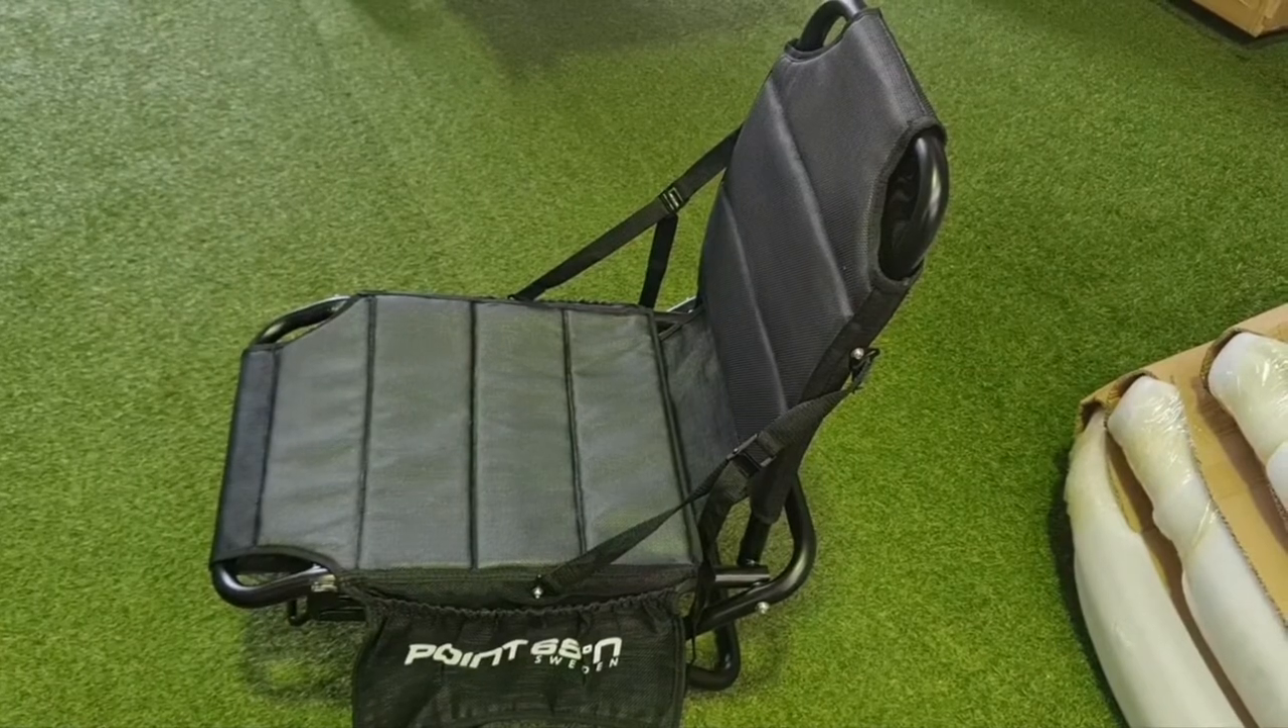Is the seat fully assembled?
Yes.